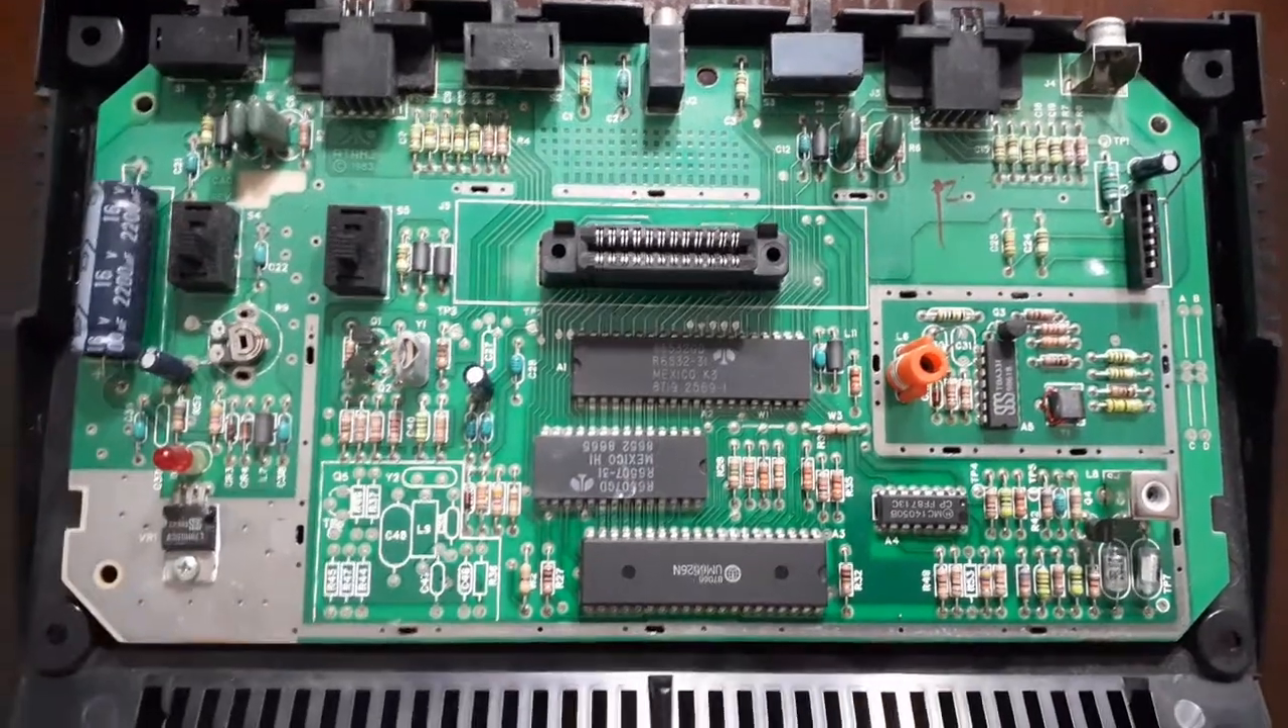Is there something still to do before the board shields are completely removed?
No.